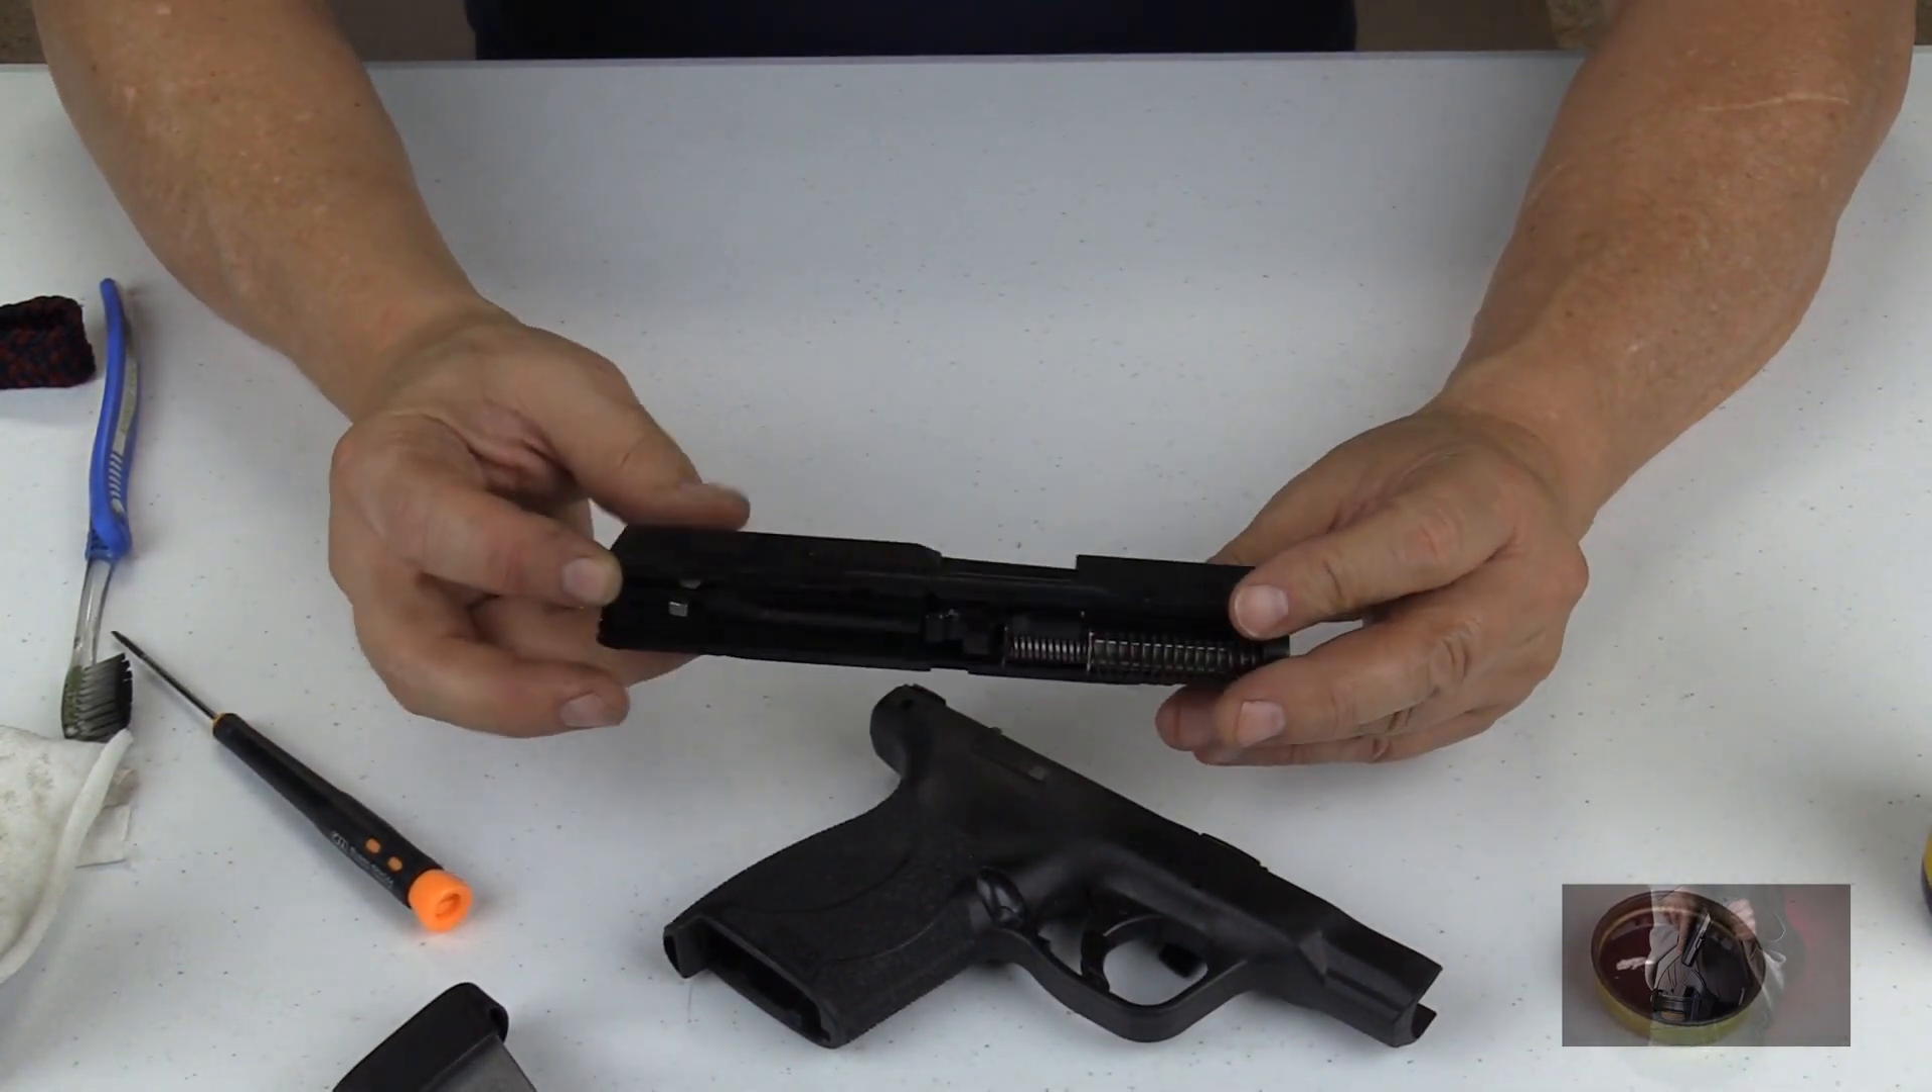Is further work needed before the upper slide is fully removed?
No.